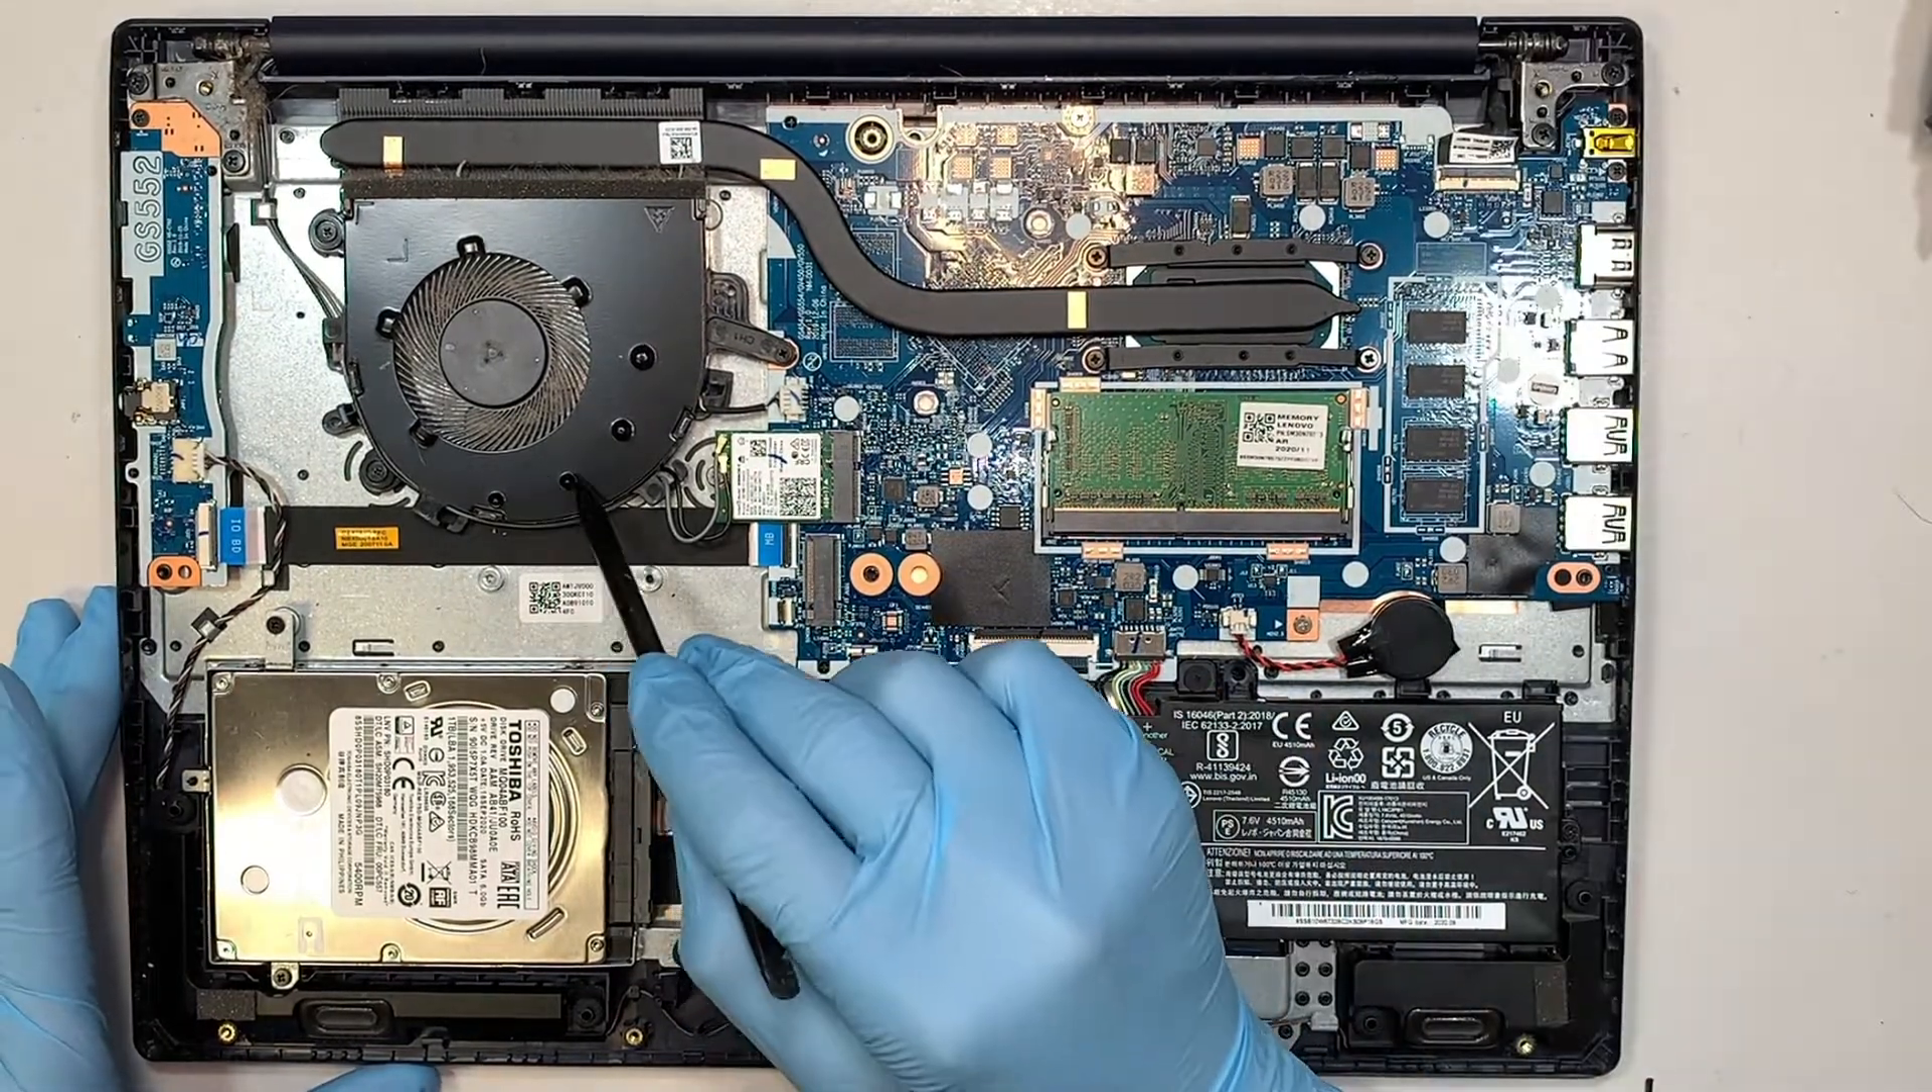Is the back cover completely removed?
Yes.